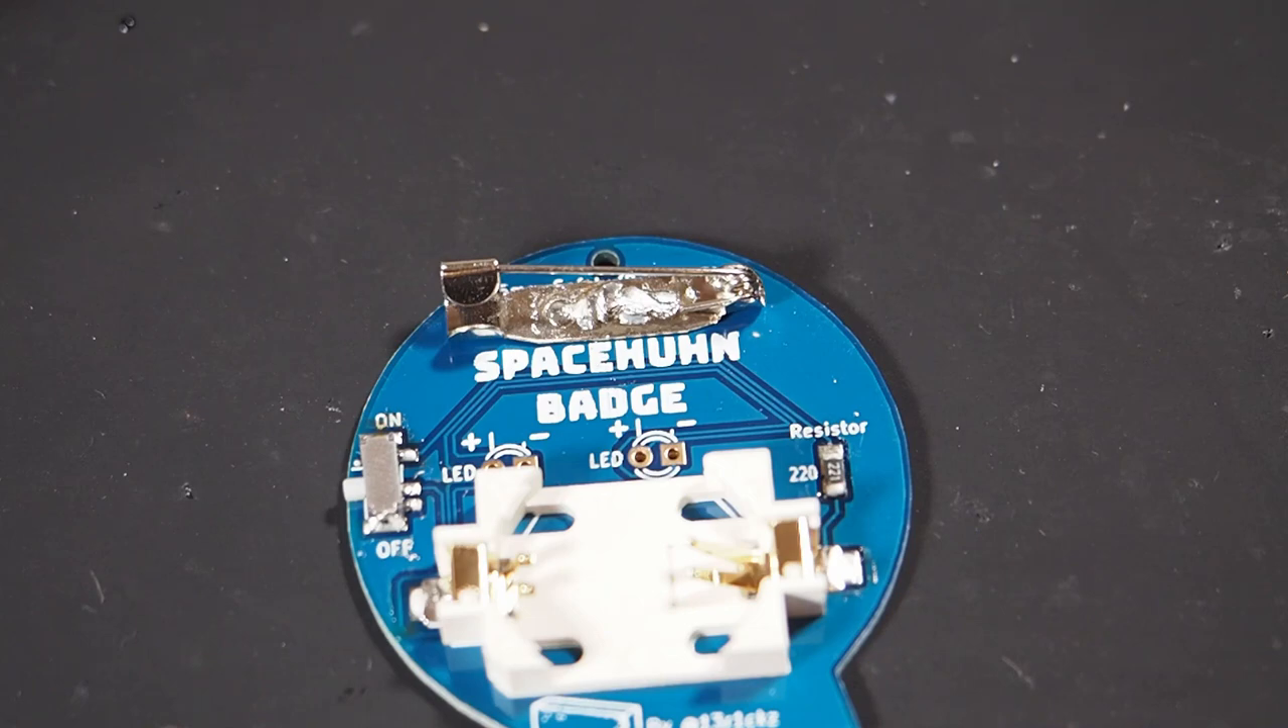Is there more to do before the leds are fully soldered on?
Yes.